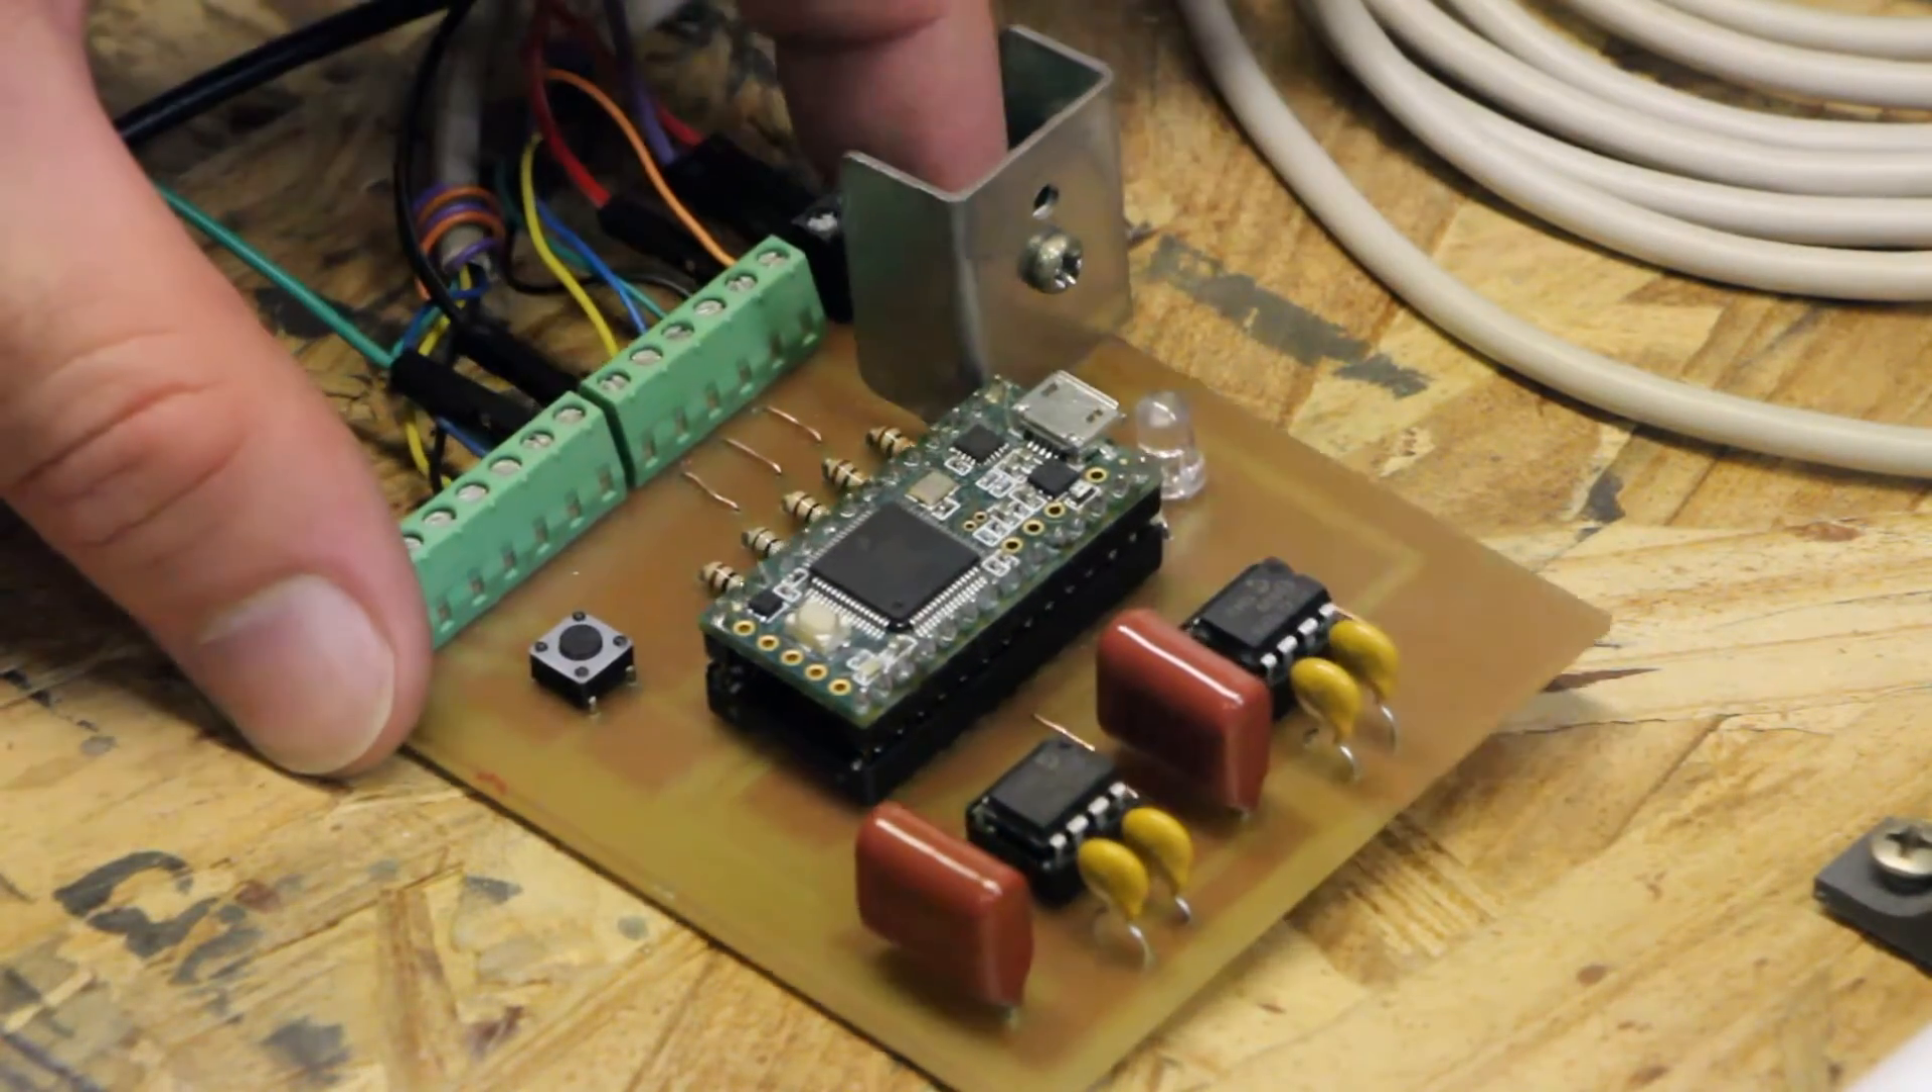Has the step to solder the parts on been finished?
Yes.